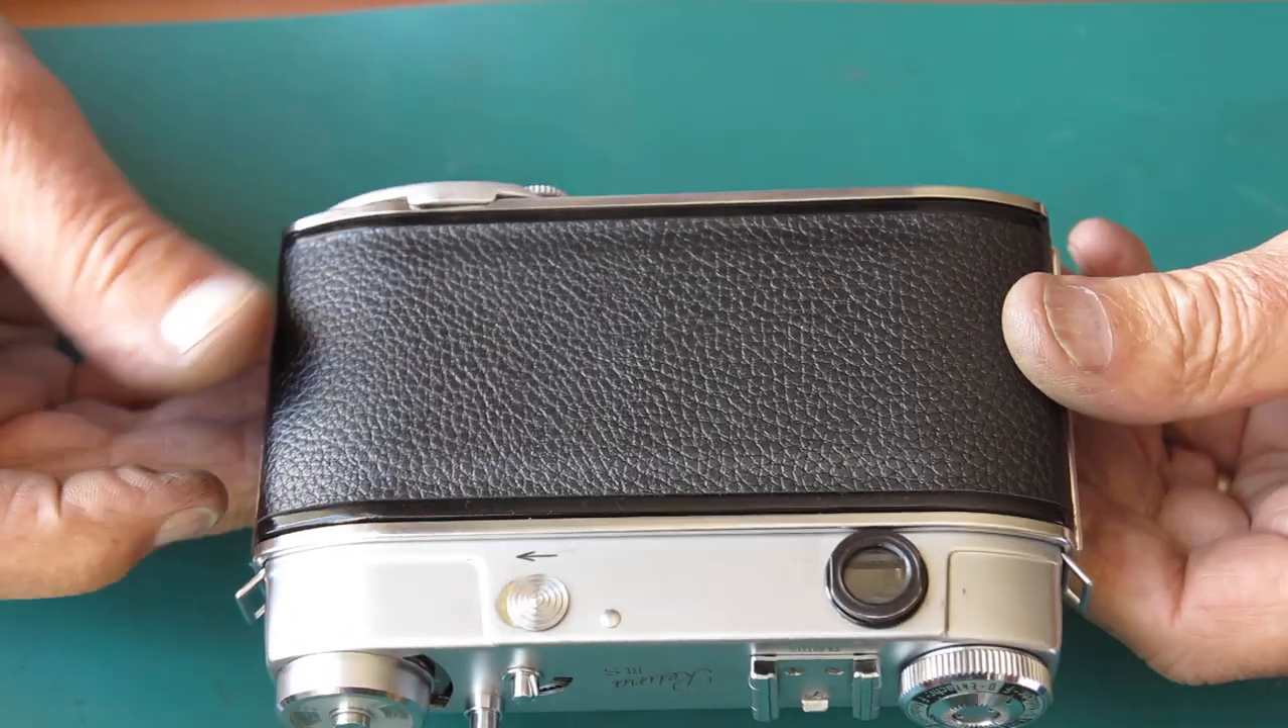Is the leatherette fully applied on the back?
Yes.